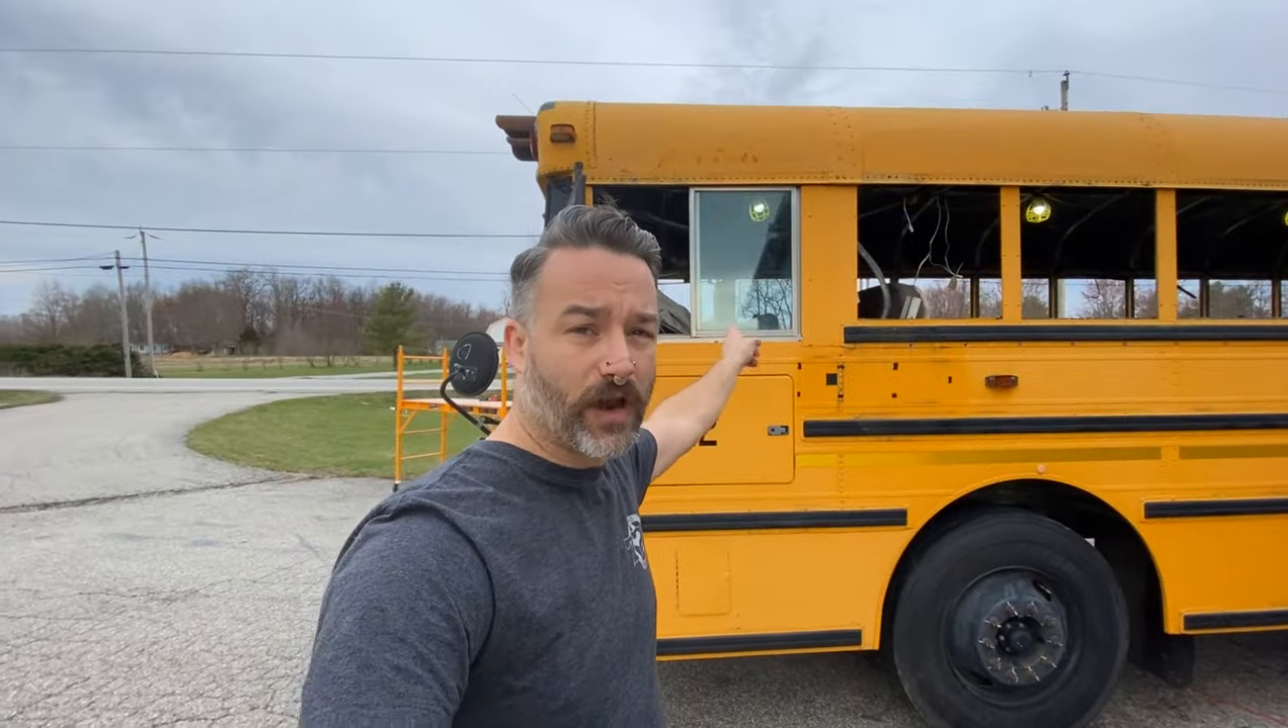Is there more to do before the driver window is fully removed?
Yes.